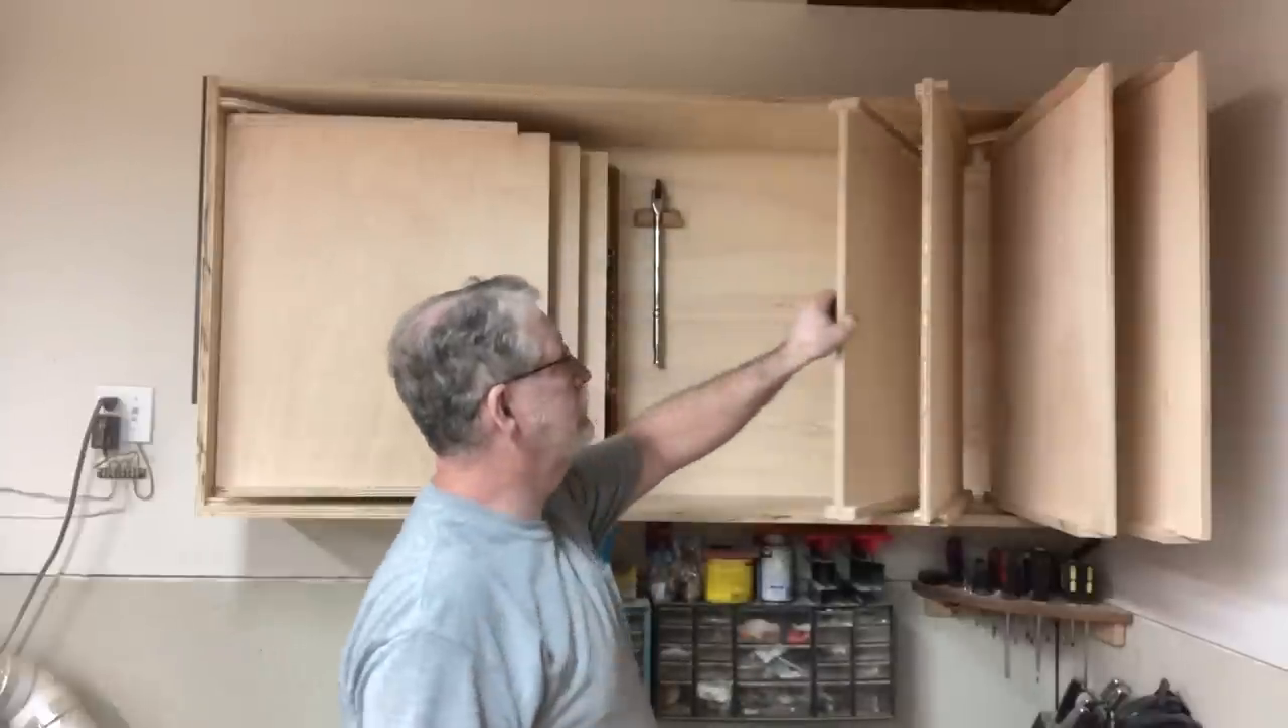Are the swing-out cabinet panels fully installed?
Yes.